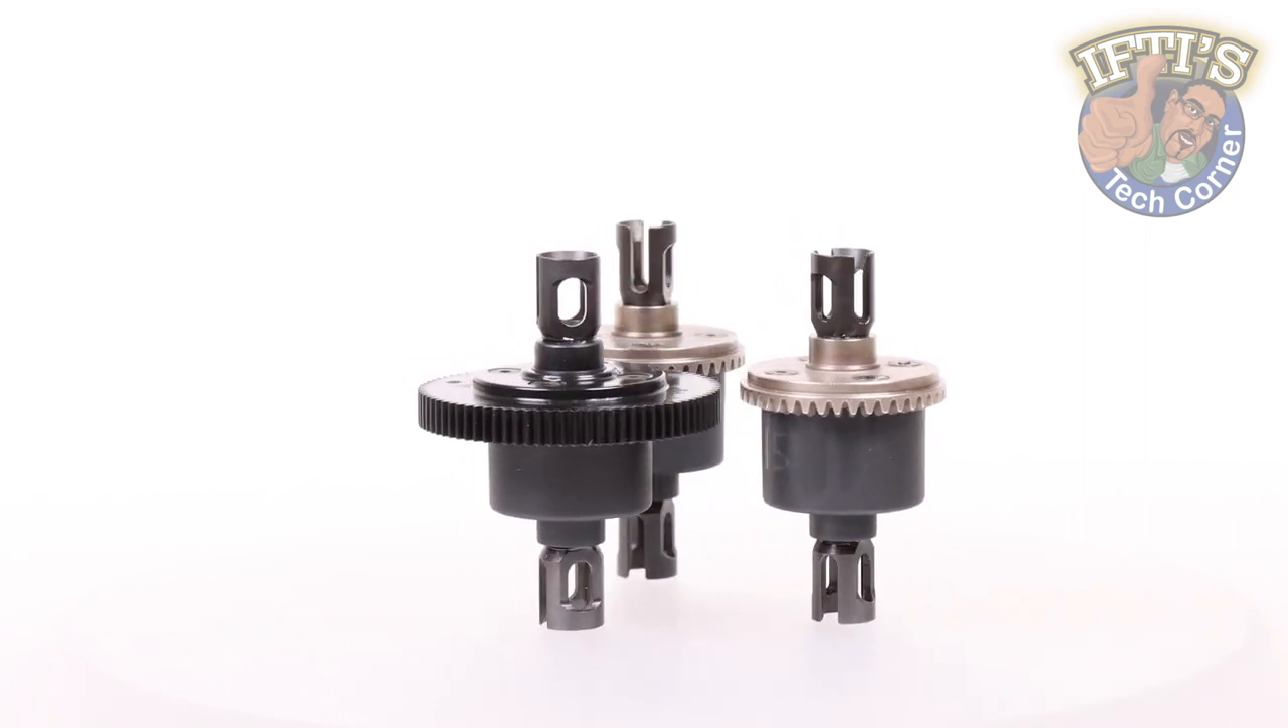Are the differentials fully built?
Yes.